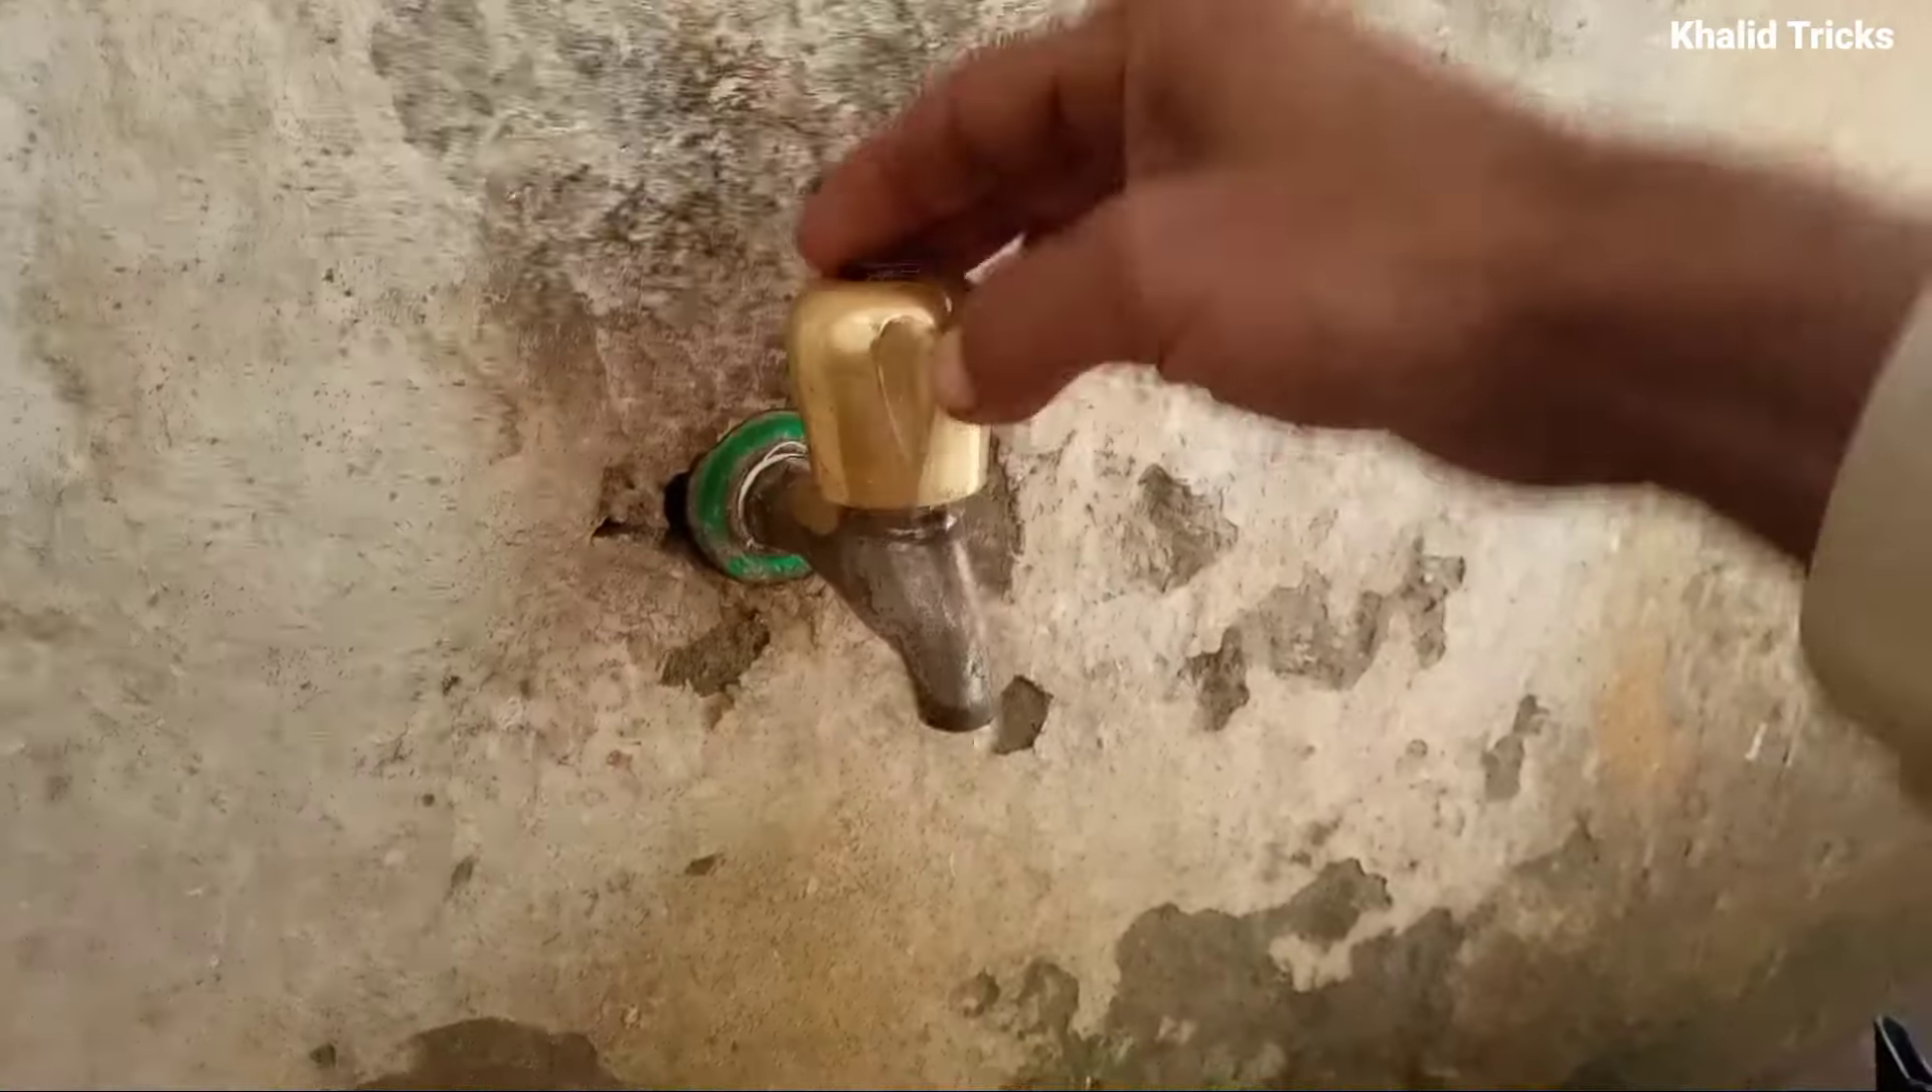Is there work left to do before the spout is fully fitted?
No.